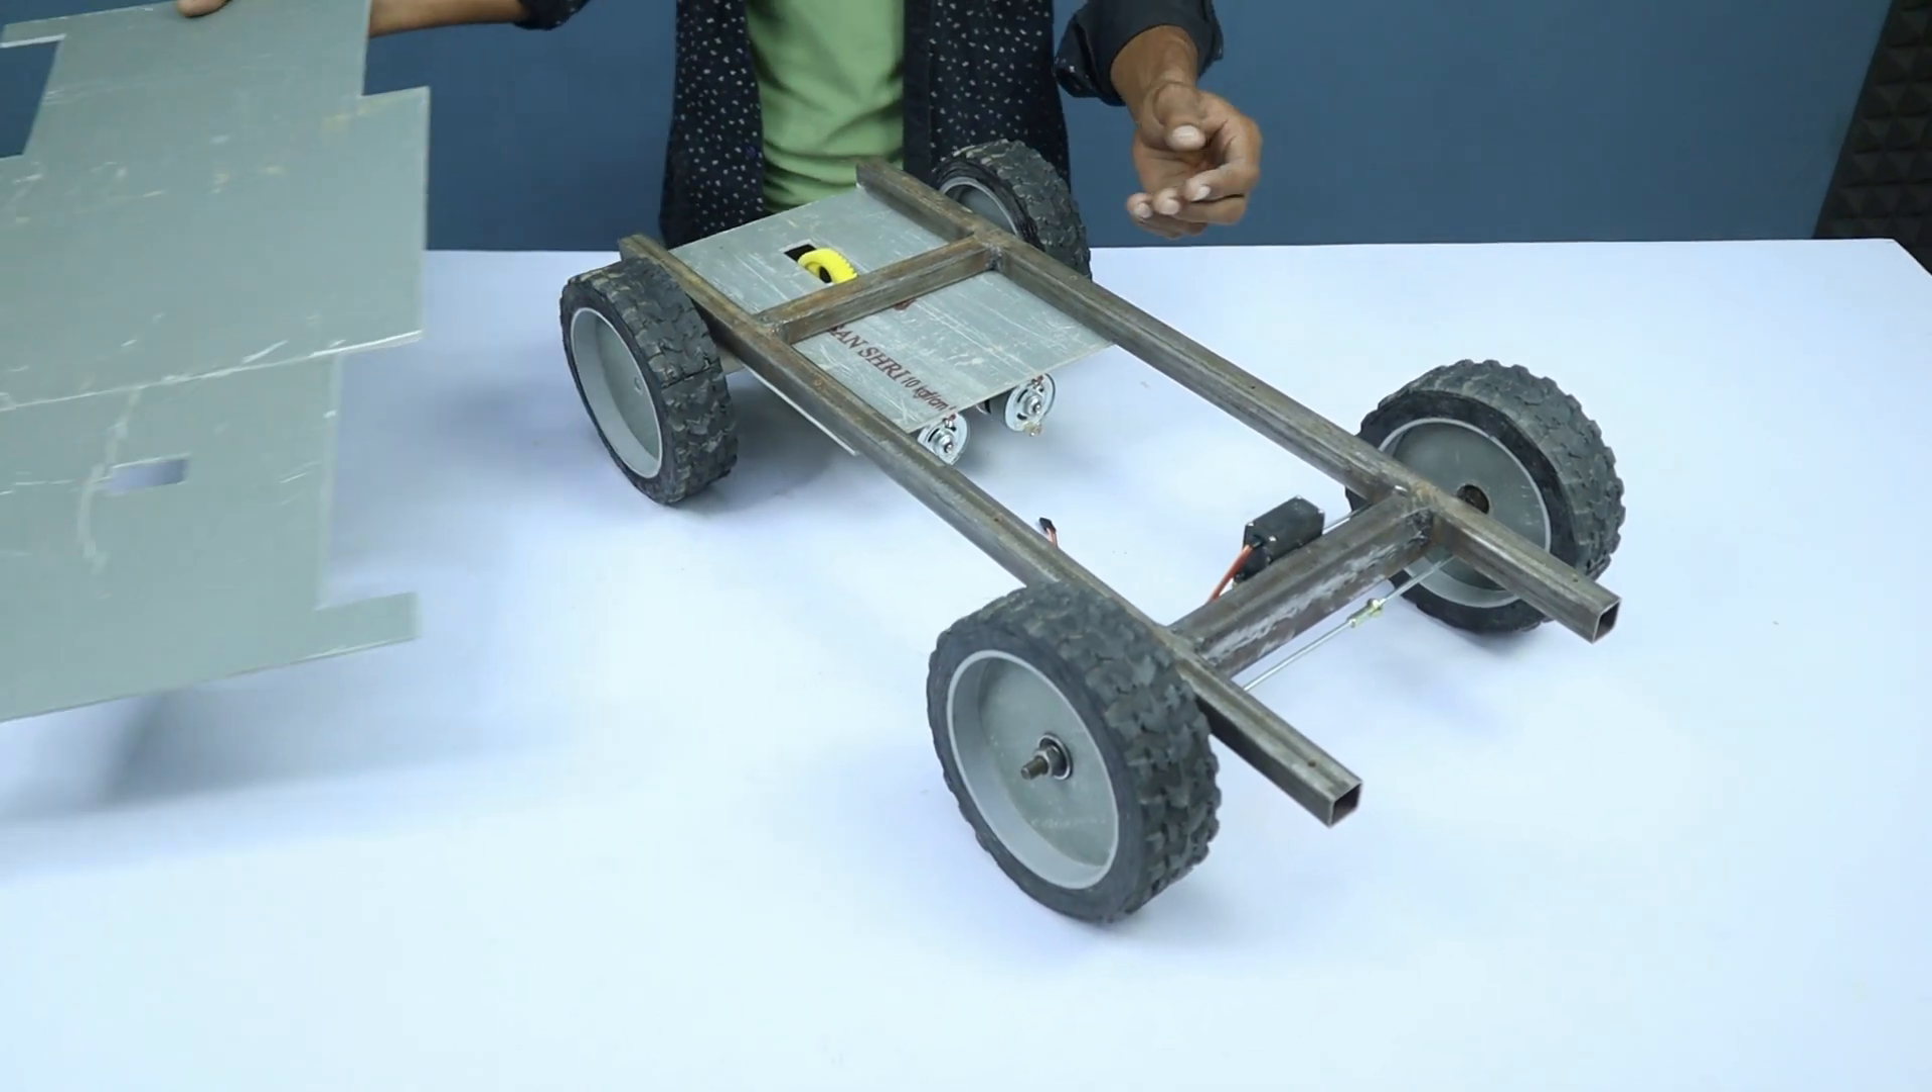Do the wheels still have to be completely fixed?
No.